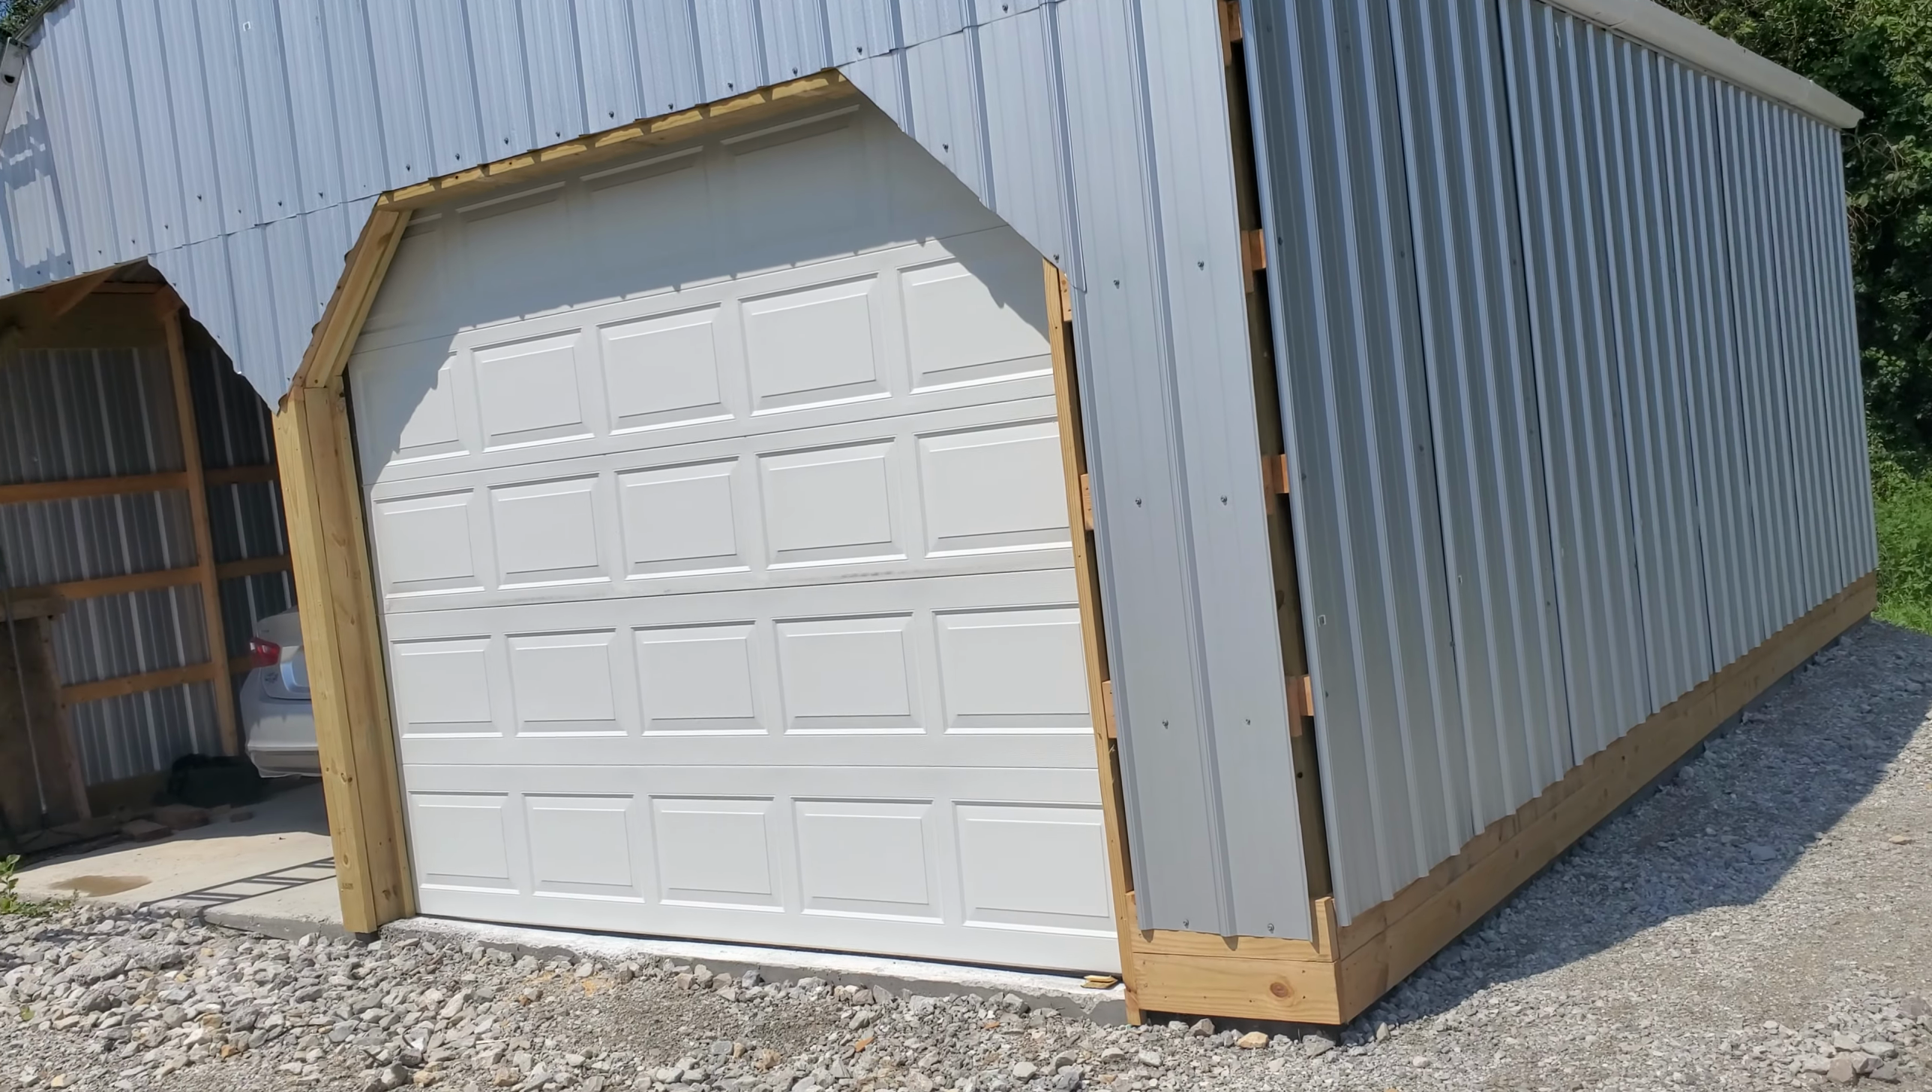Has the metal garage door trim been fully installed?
No.